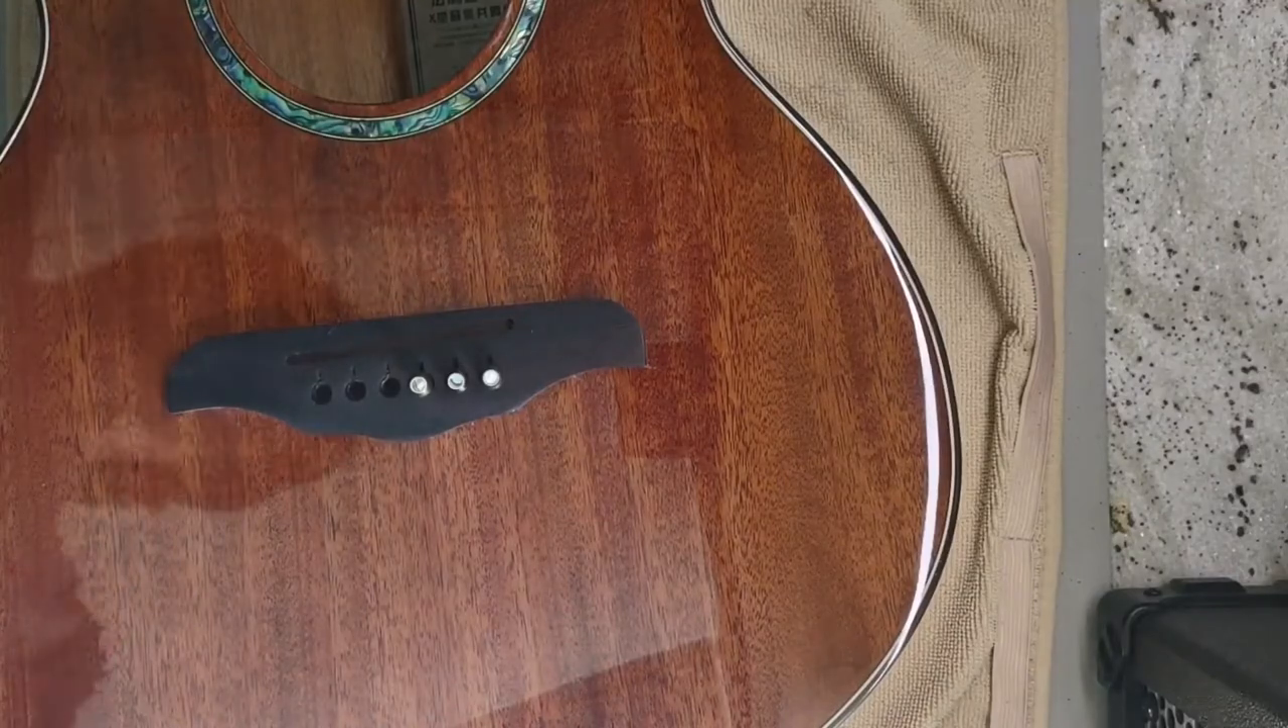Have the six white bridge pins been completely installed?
No.